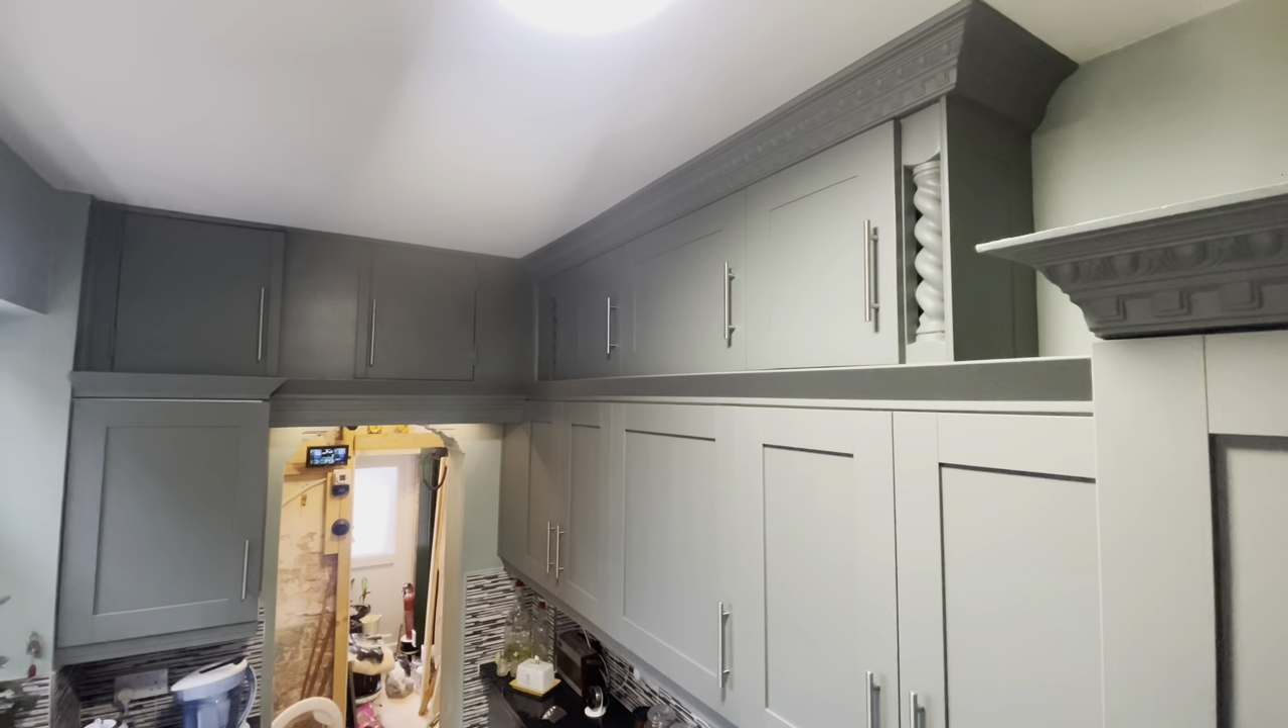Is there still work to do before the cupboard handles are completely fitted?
No.